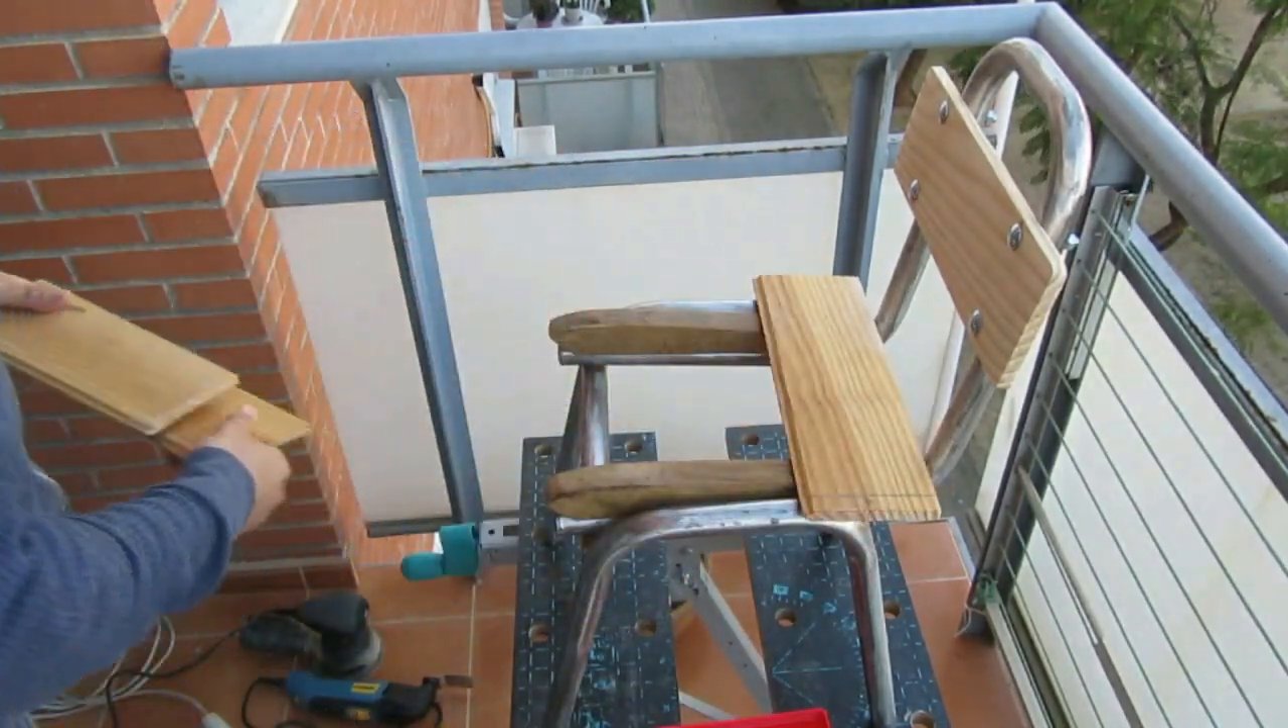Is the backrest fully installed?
Yes.